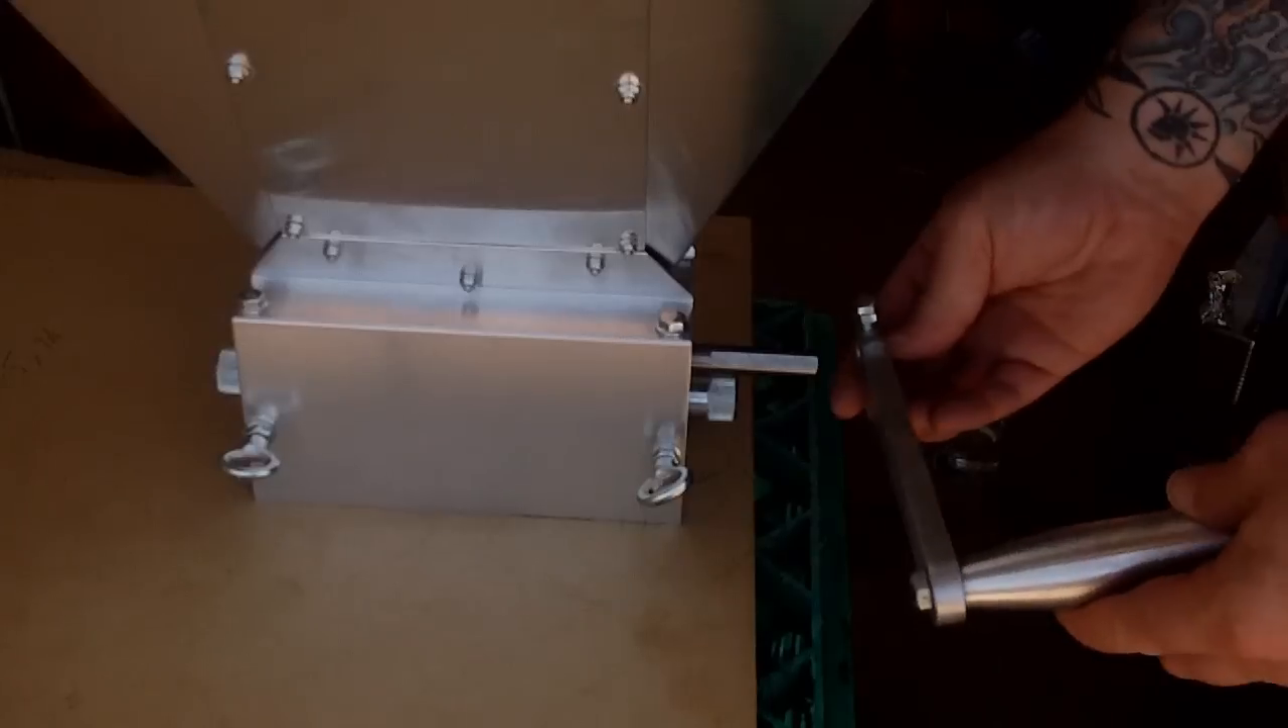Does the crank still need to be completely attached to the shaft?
Yes.